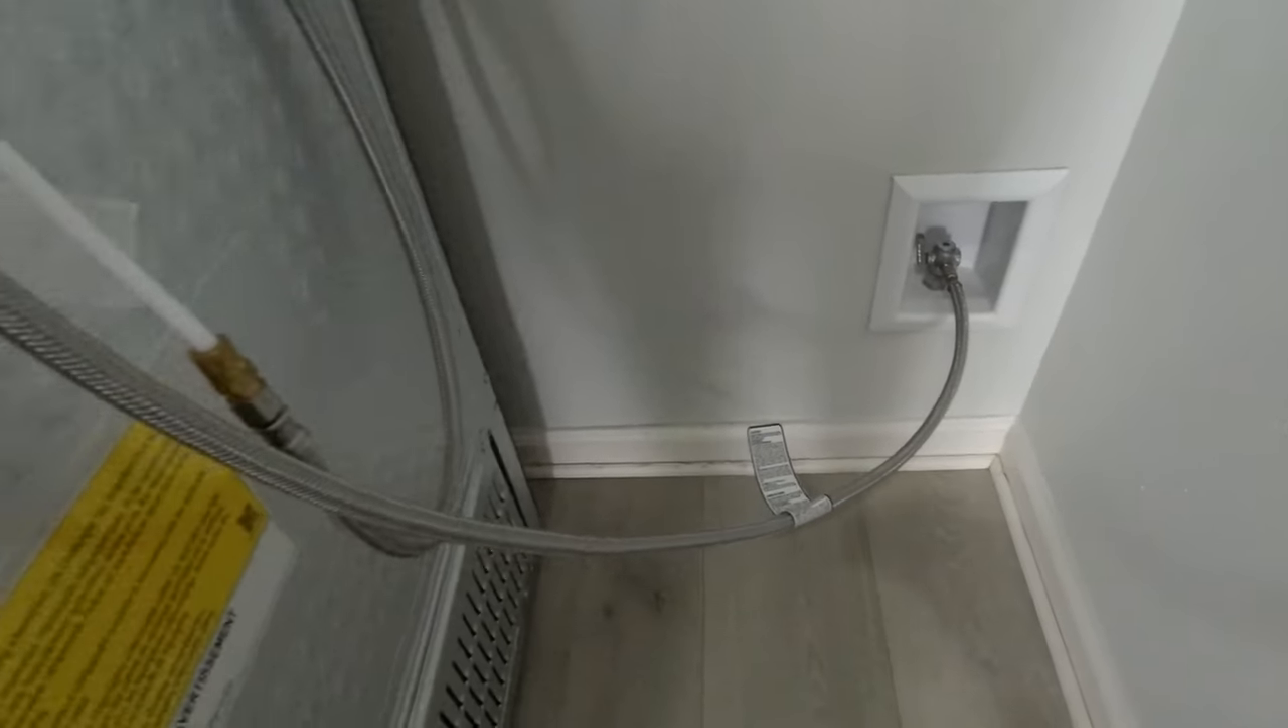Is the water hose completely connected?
Yes.